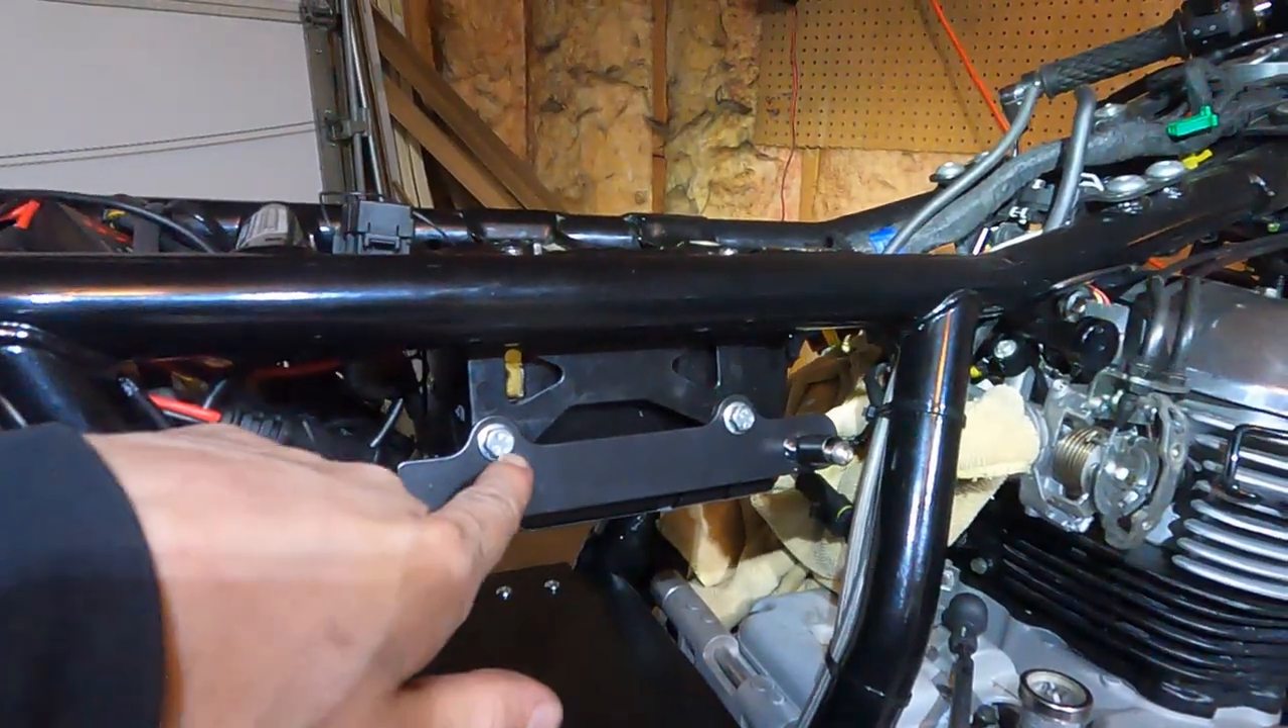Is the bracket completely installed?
Yes.